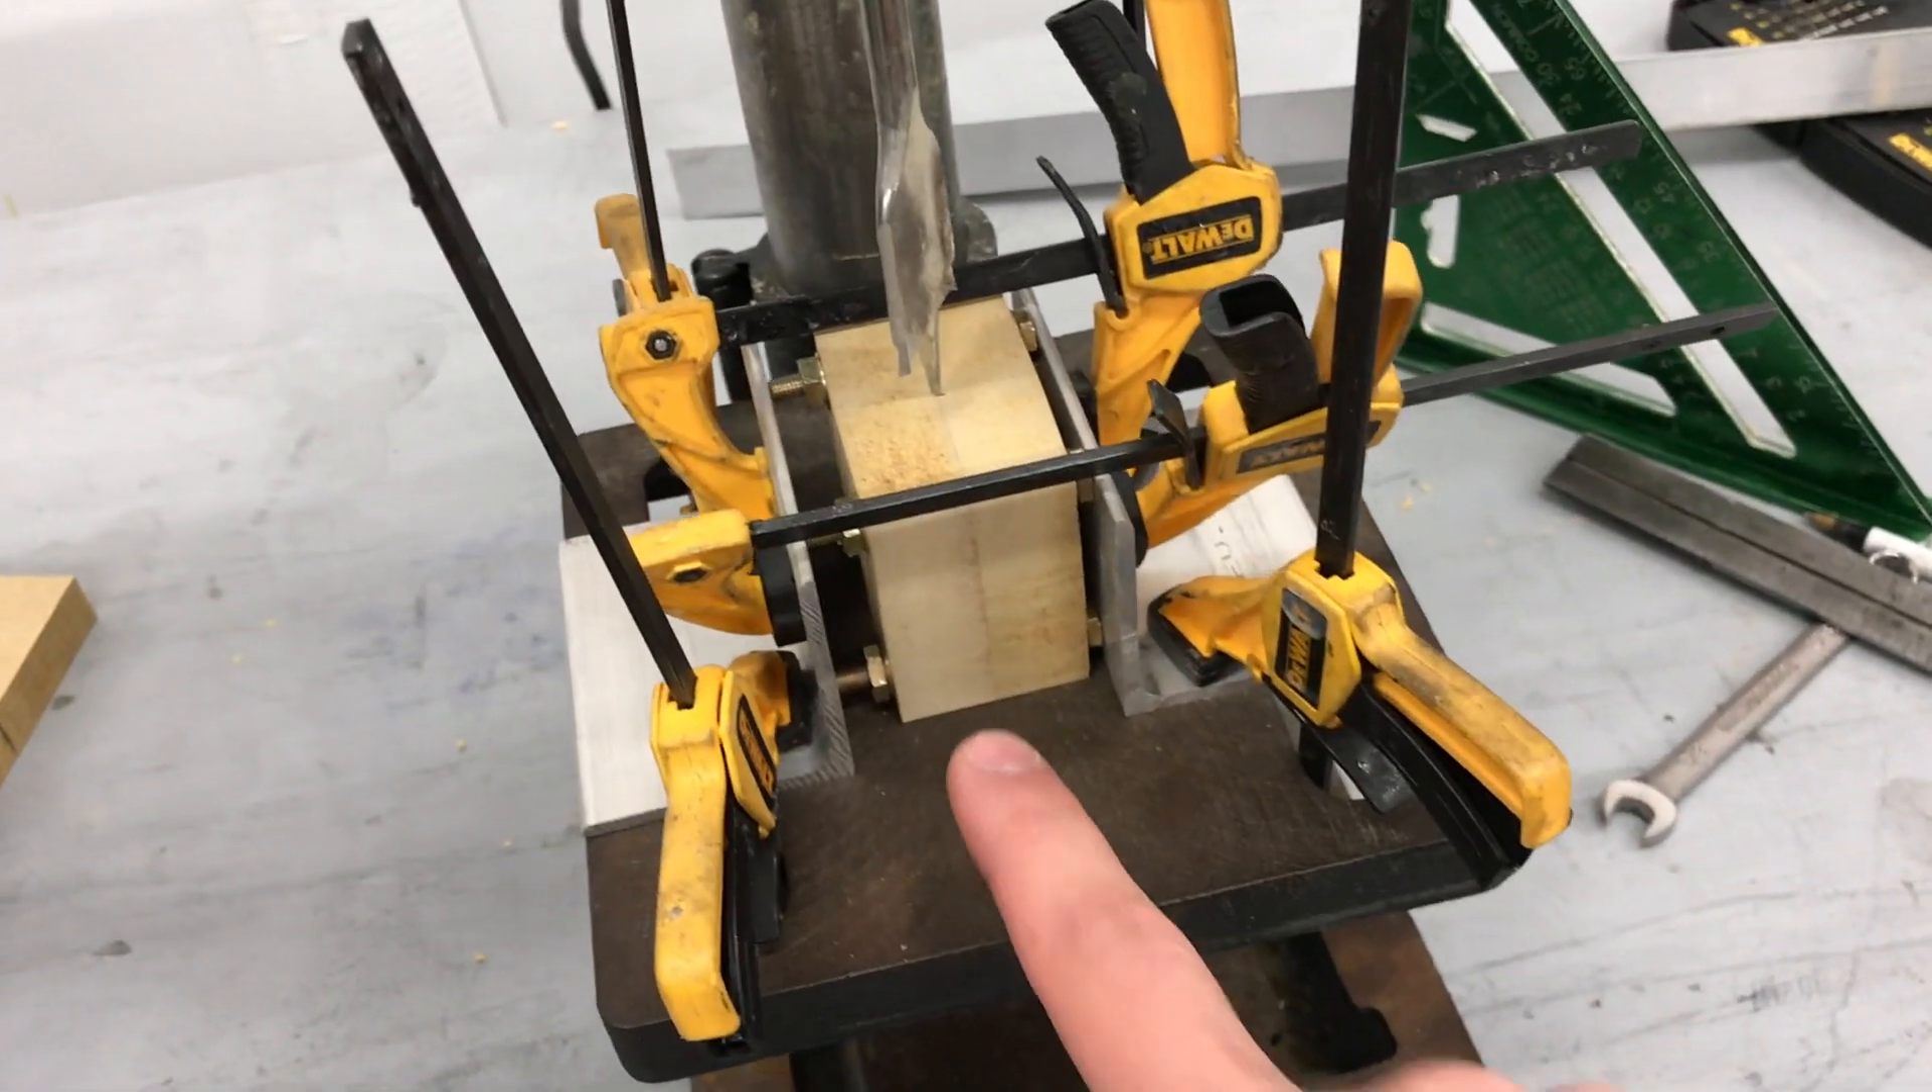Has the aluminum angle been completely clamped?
Yes.